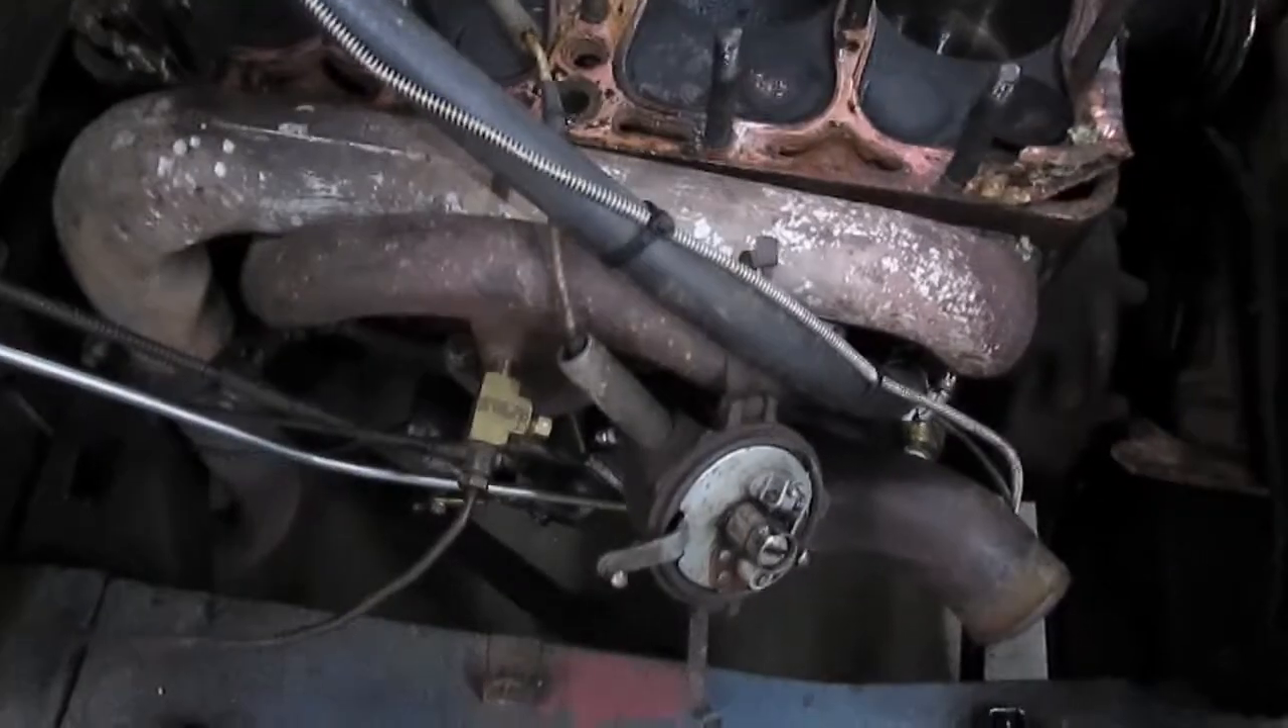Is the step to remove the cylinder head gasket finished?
No.